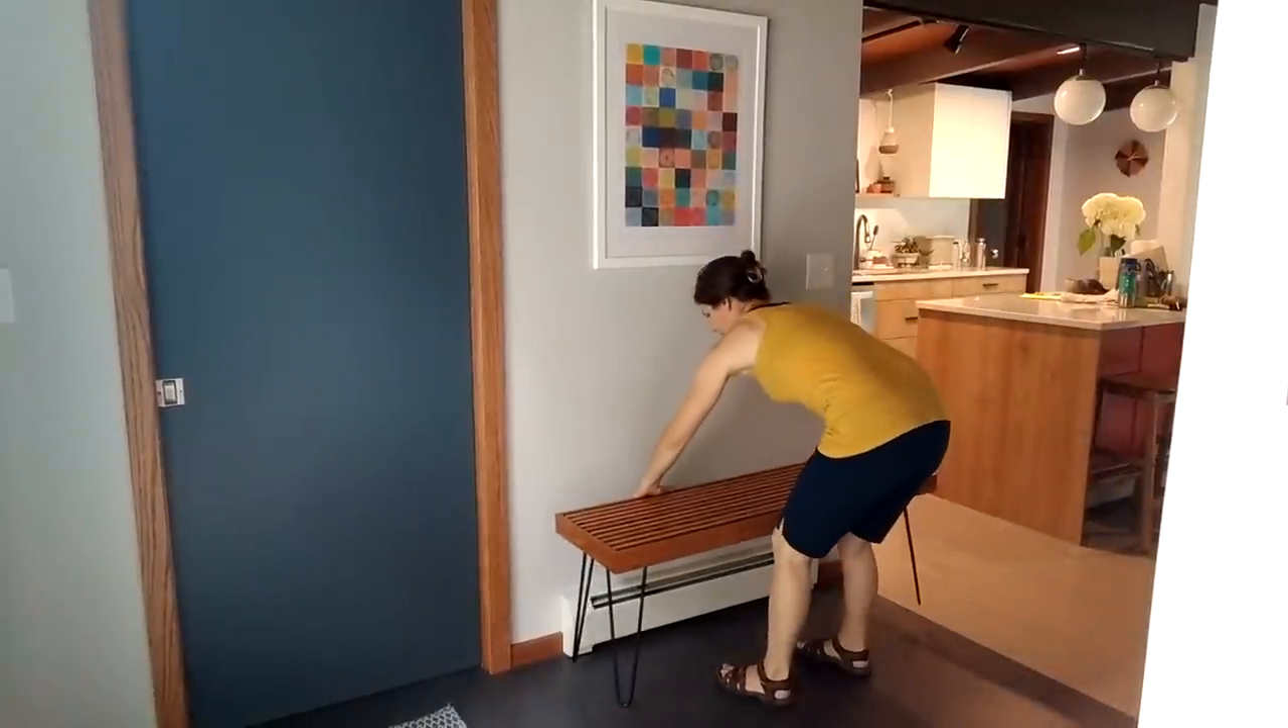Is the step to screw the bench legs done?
Yes.